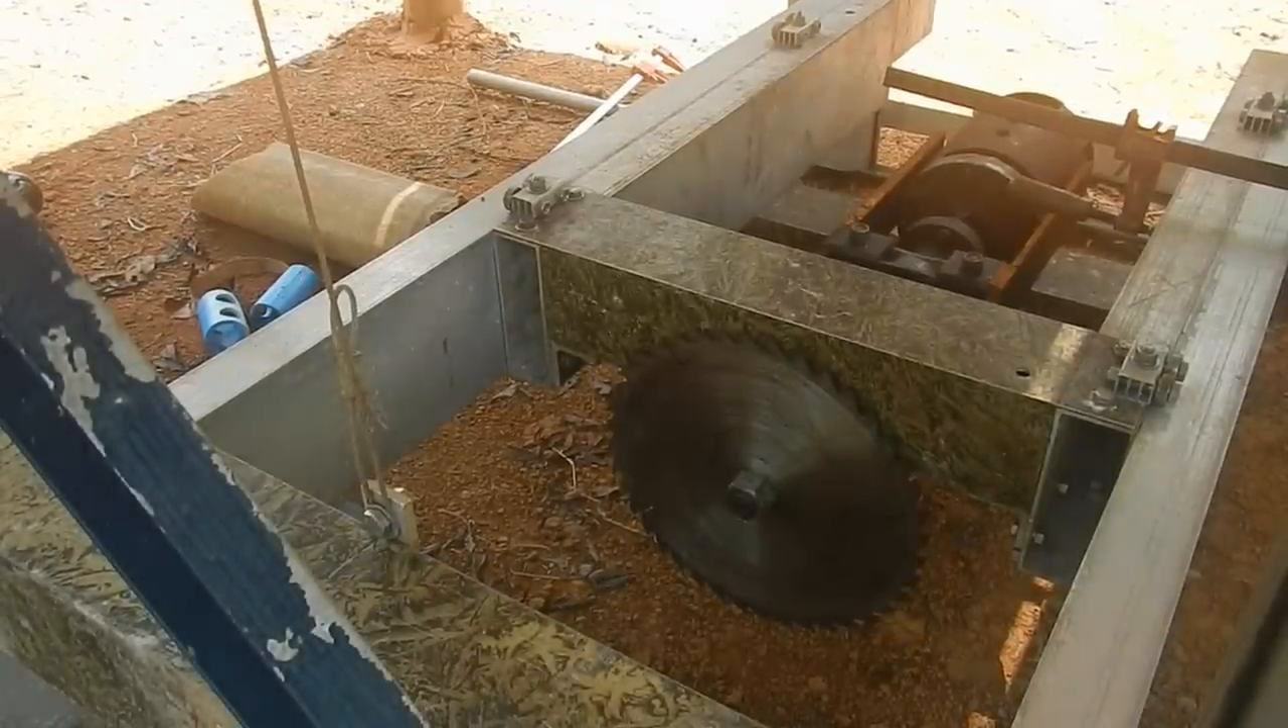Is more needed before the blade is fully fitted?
No.